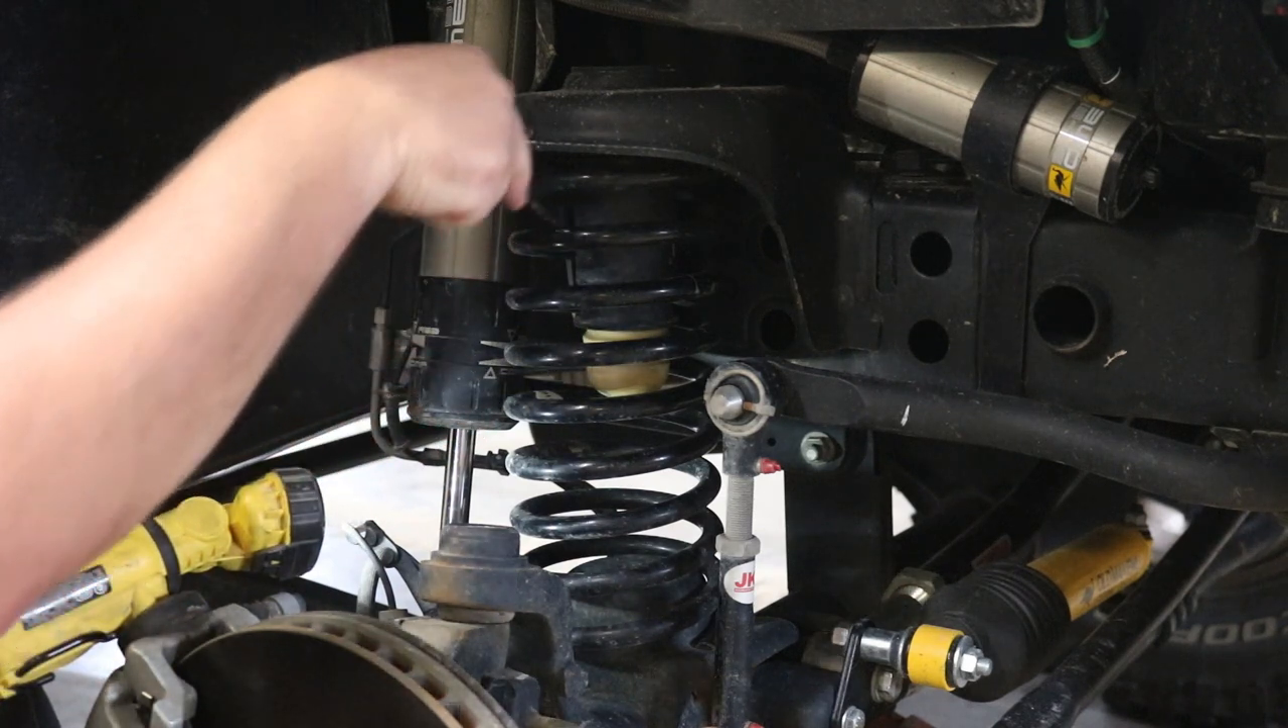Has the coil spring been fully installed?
Yes.